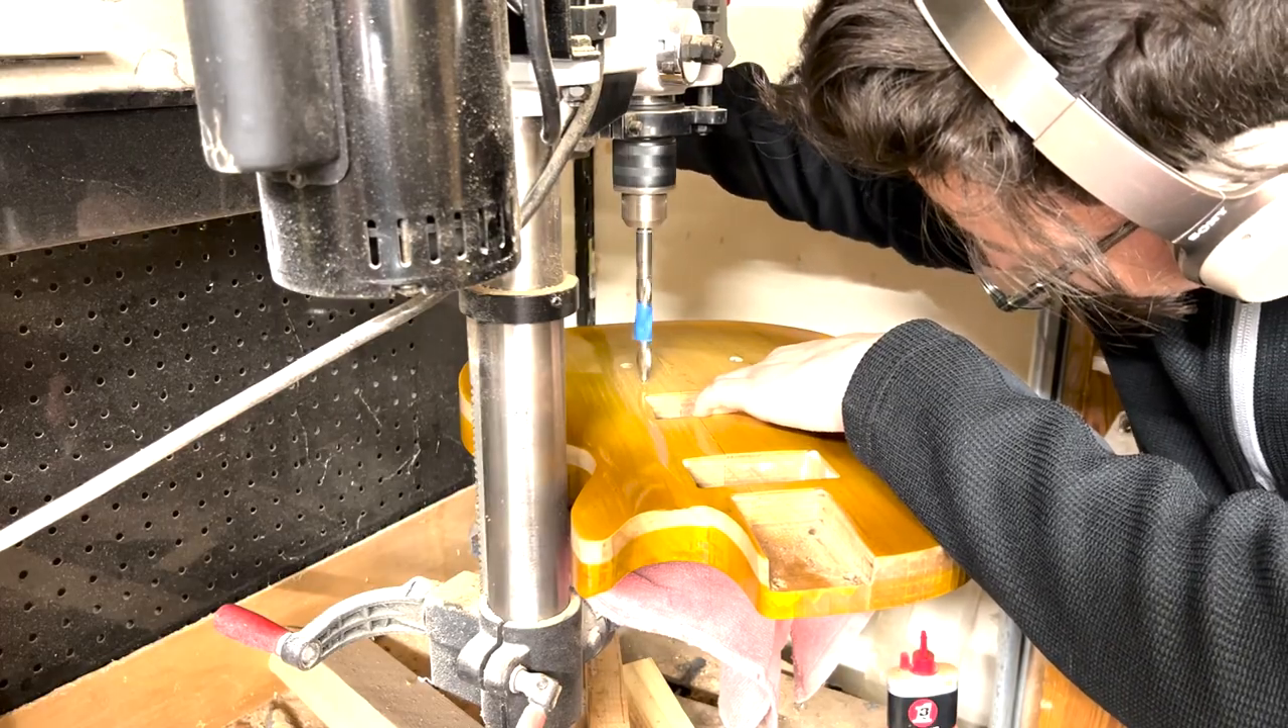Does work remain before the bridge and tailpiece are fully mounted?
Yes.